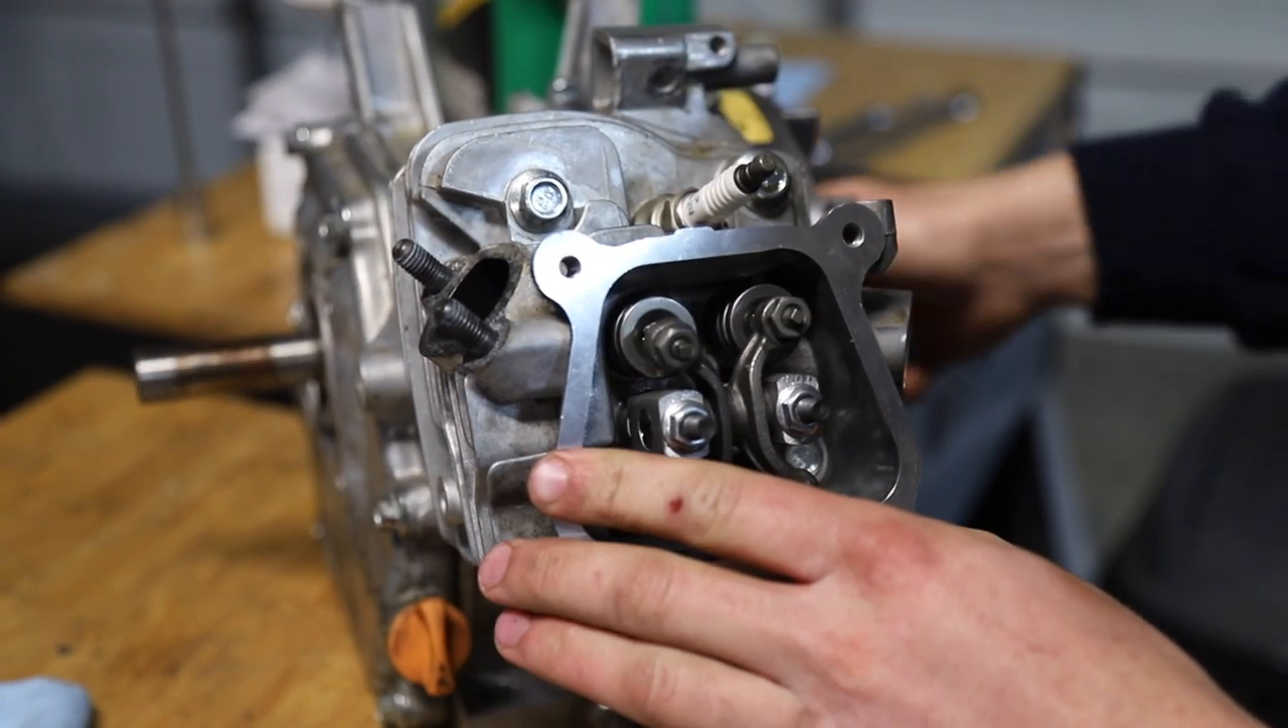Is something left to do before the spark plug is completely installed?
No.